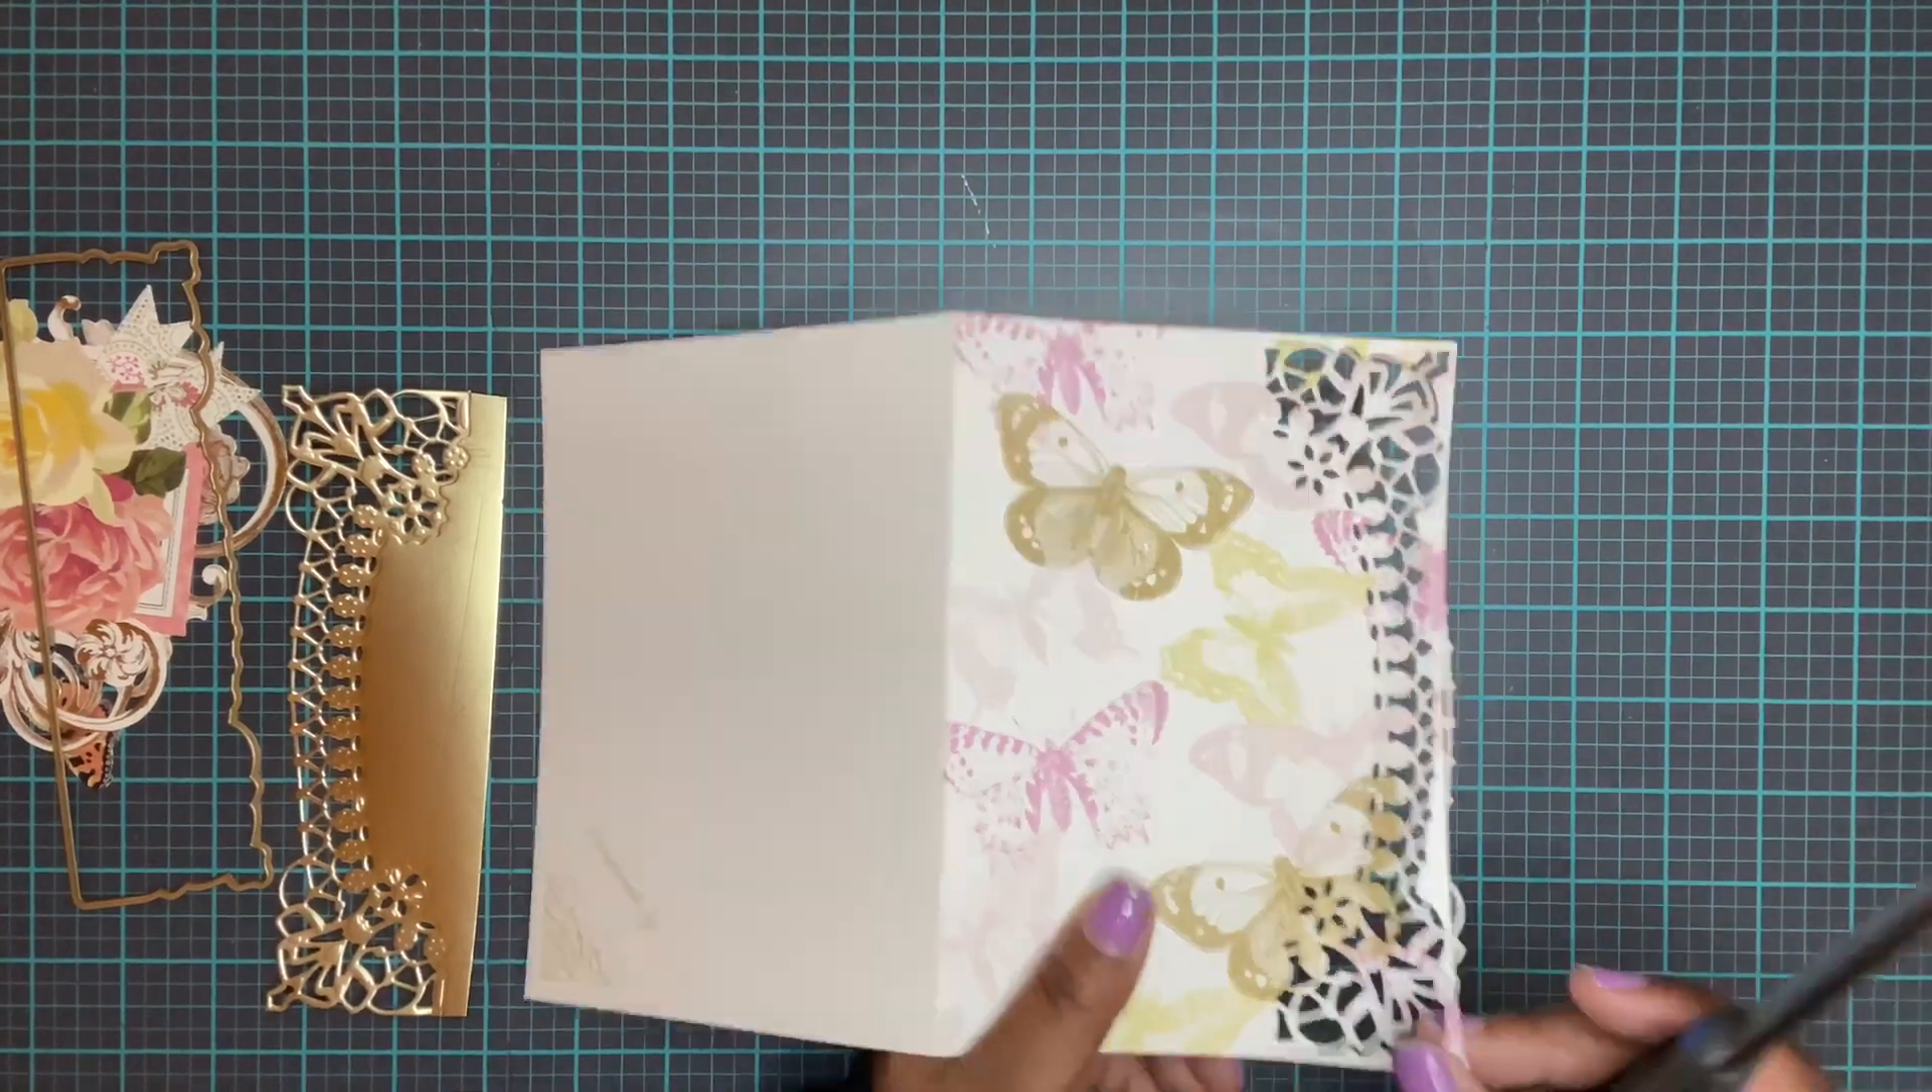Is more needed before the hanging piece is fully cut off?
Yes.